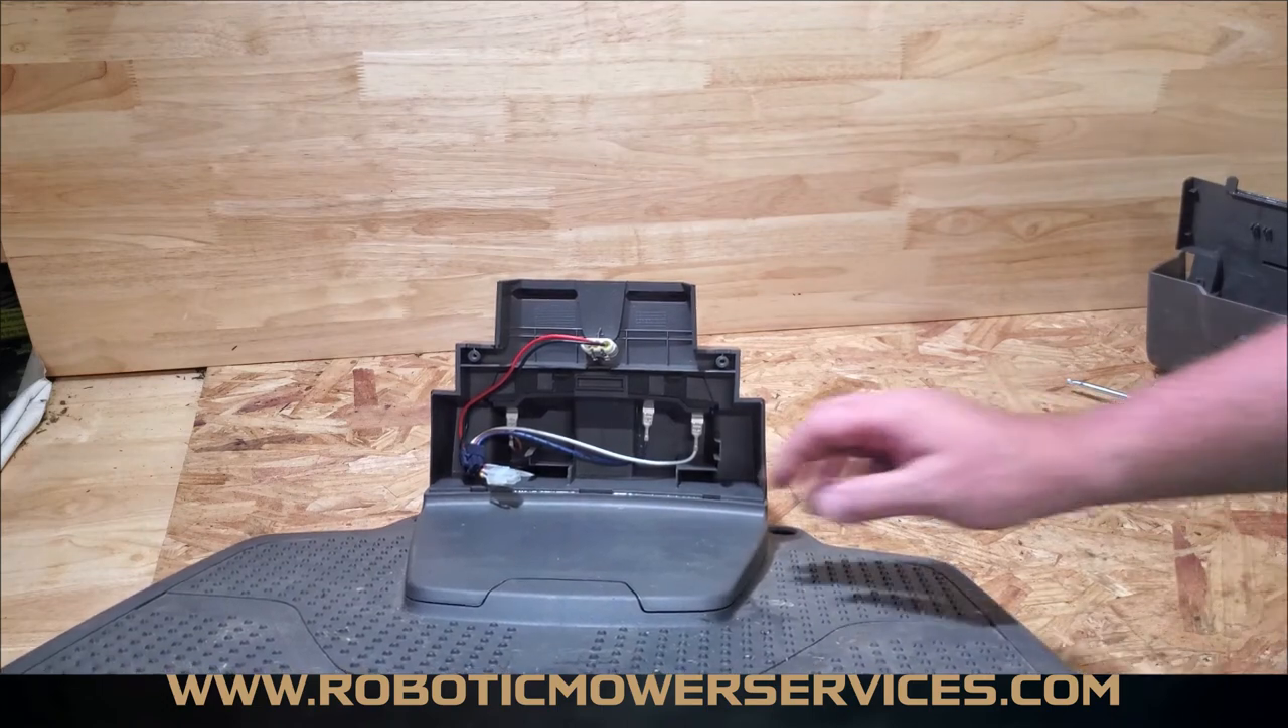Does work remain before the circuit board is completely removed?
No.